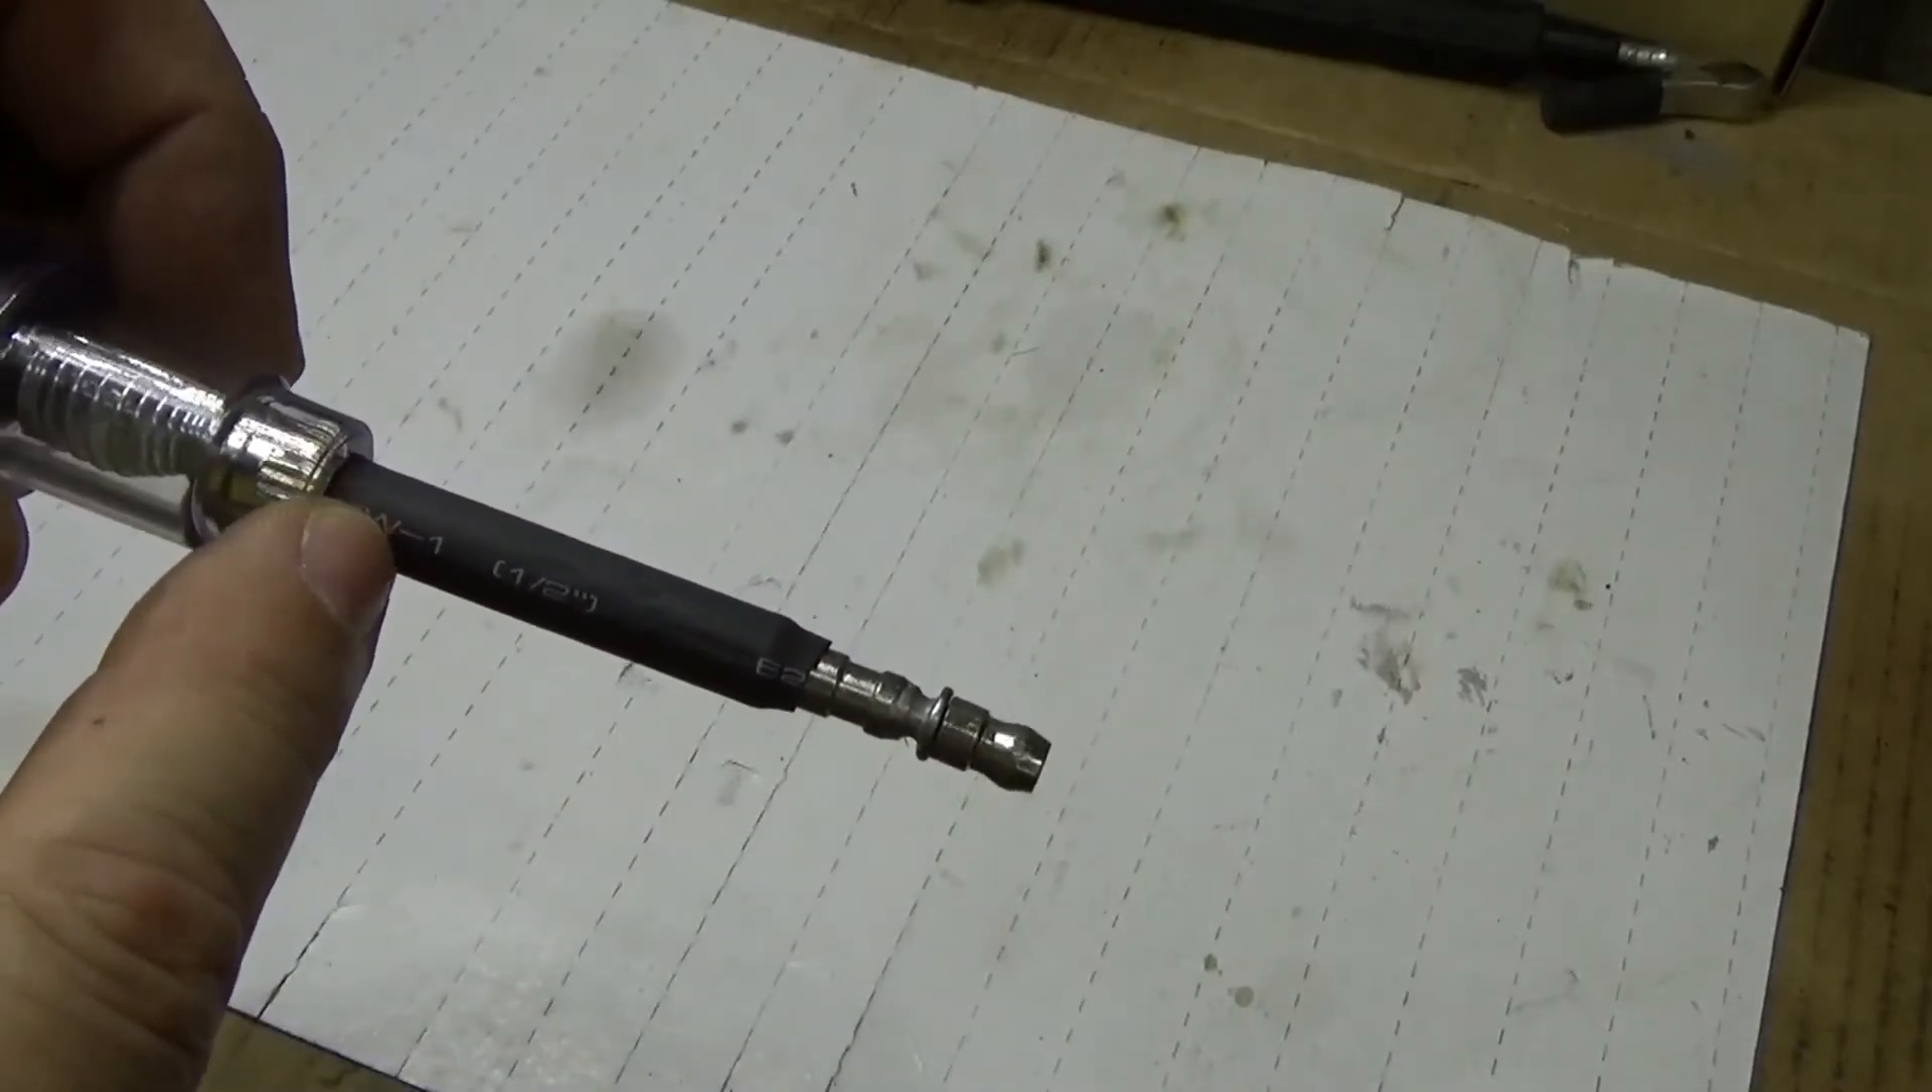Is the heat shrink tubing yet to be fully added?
No.